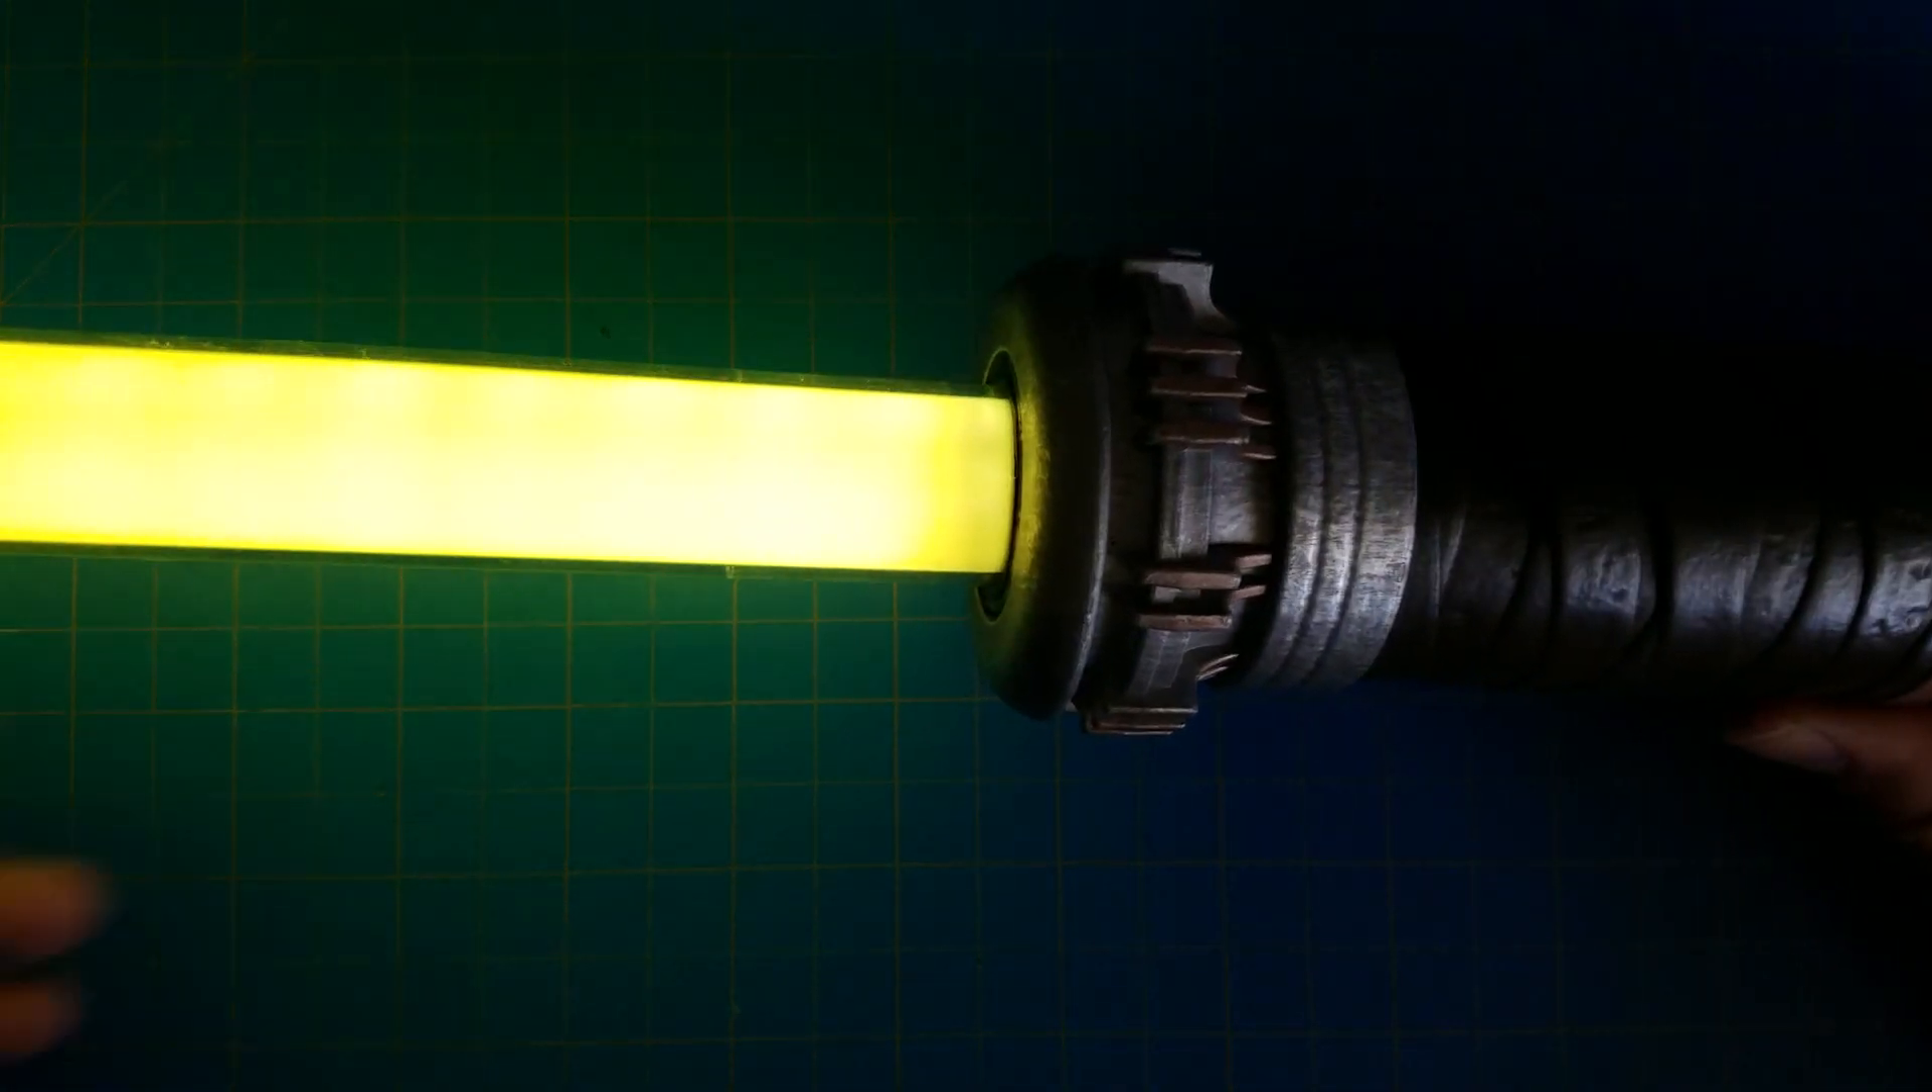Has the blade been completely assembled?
Yes.